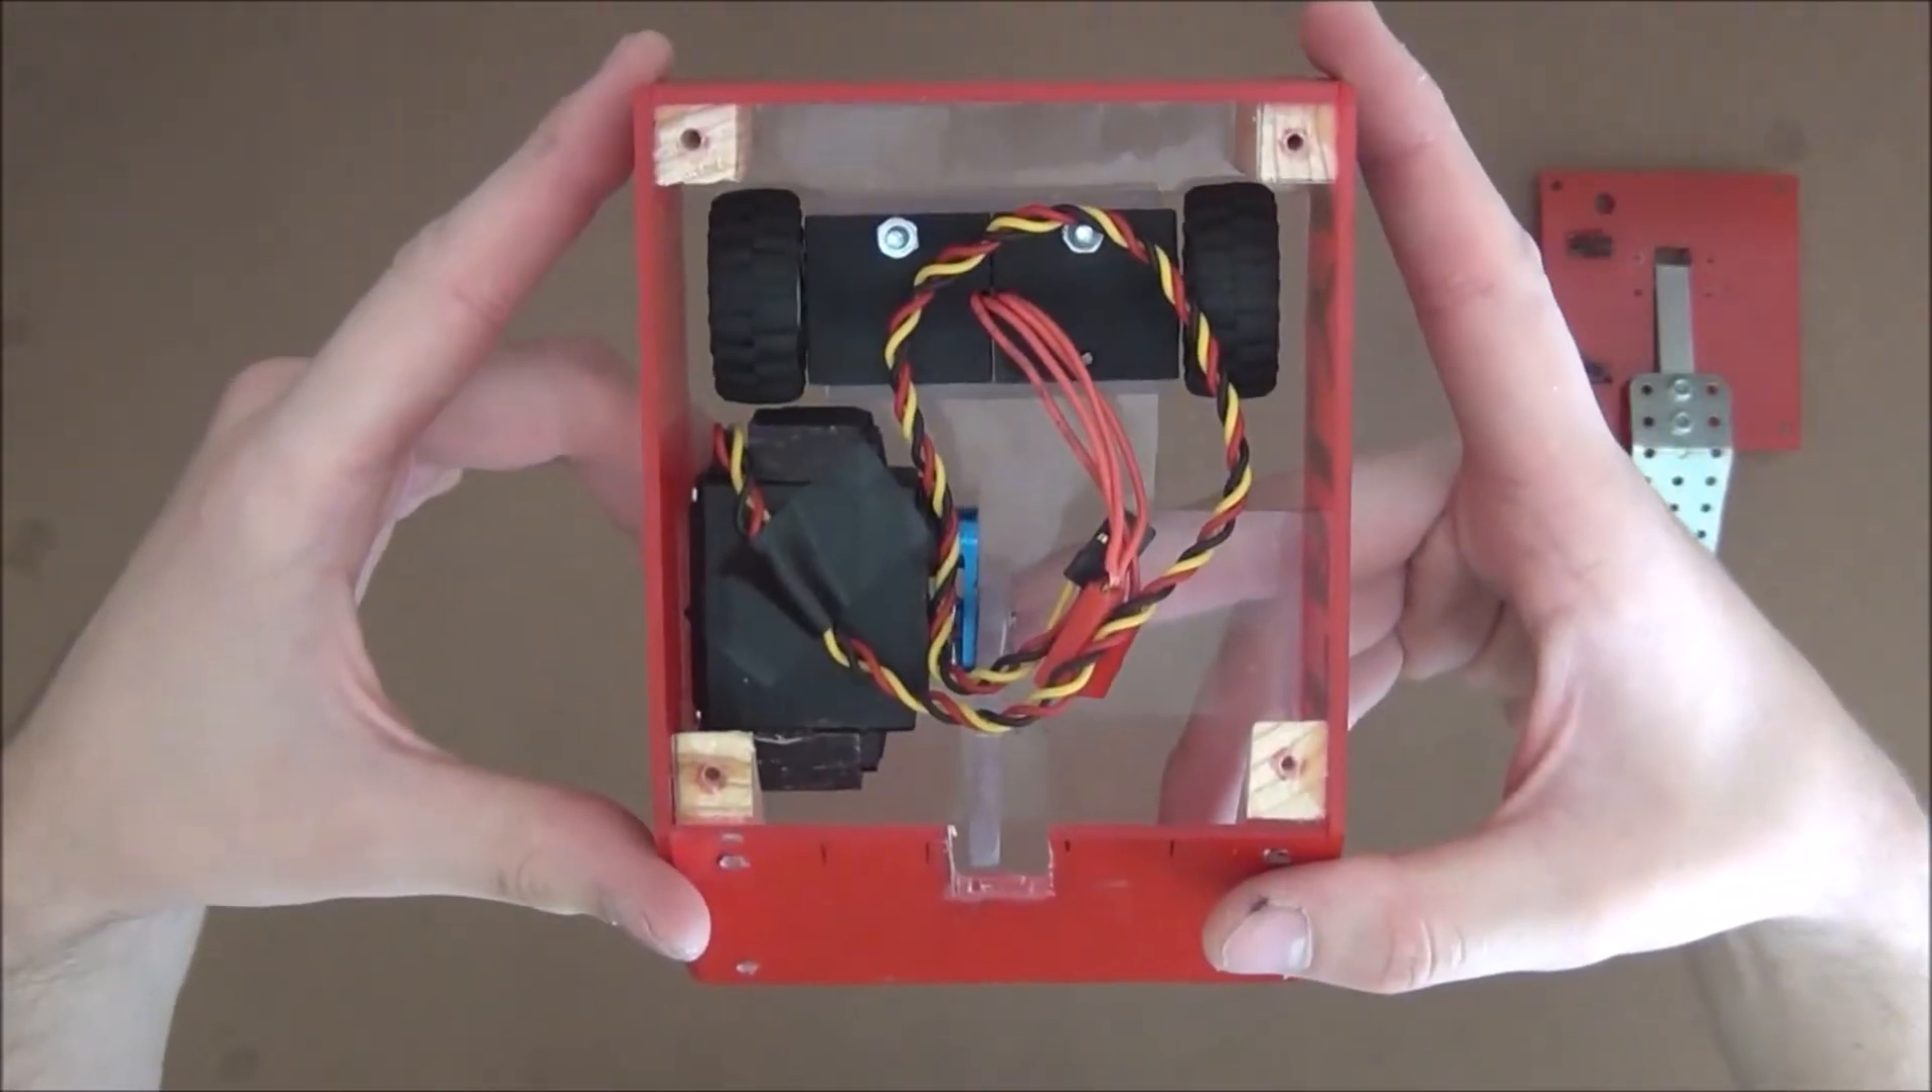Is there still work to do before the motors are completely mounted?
No.